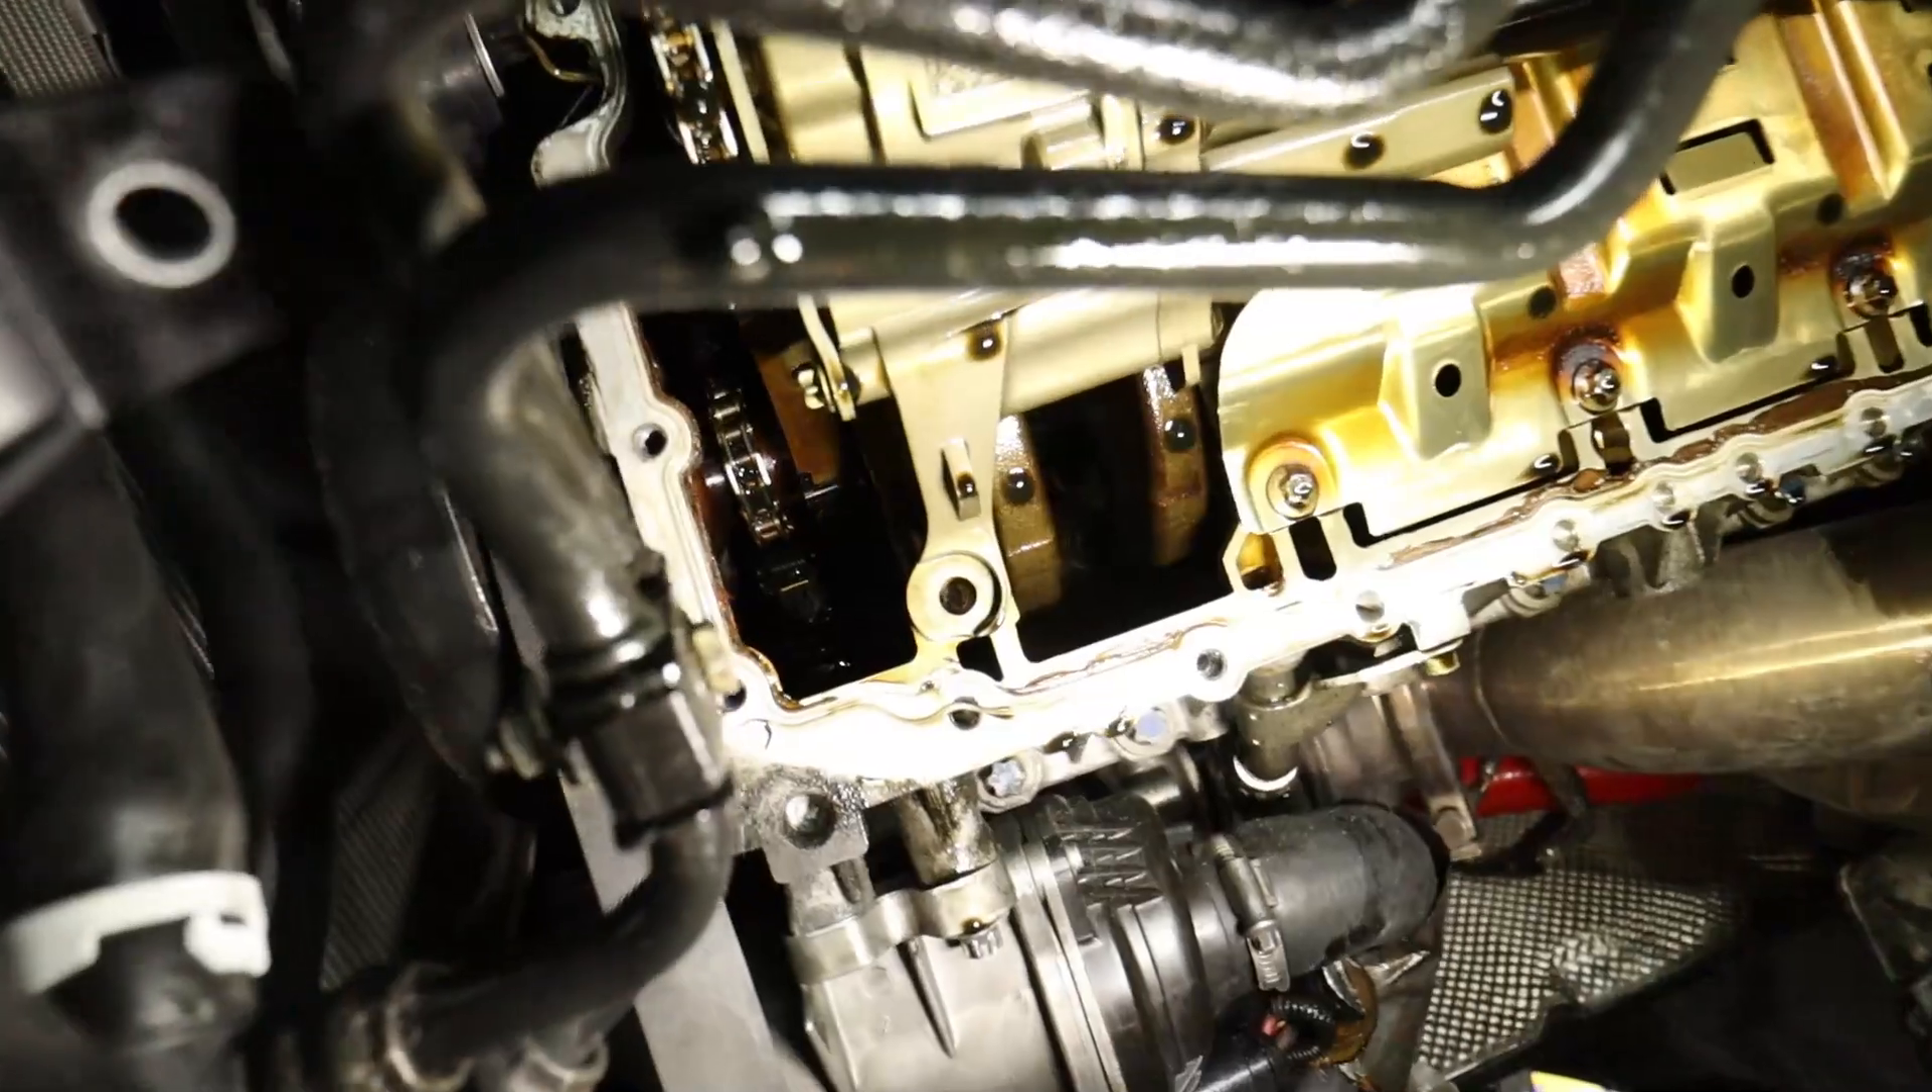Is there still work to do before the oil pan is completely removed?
No.